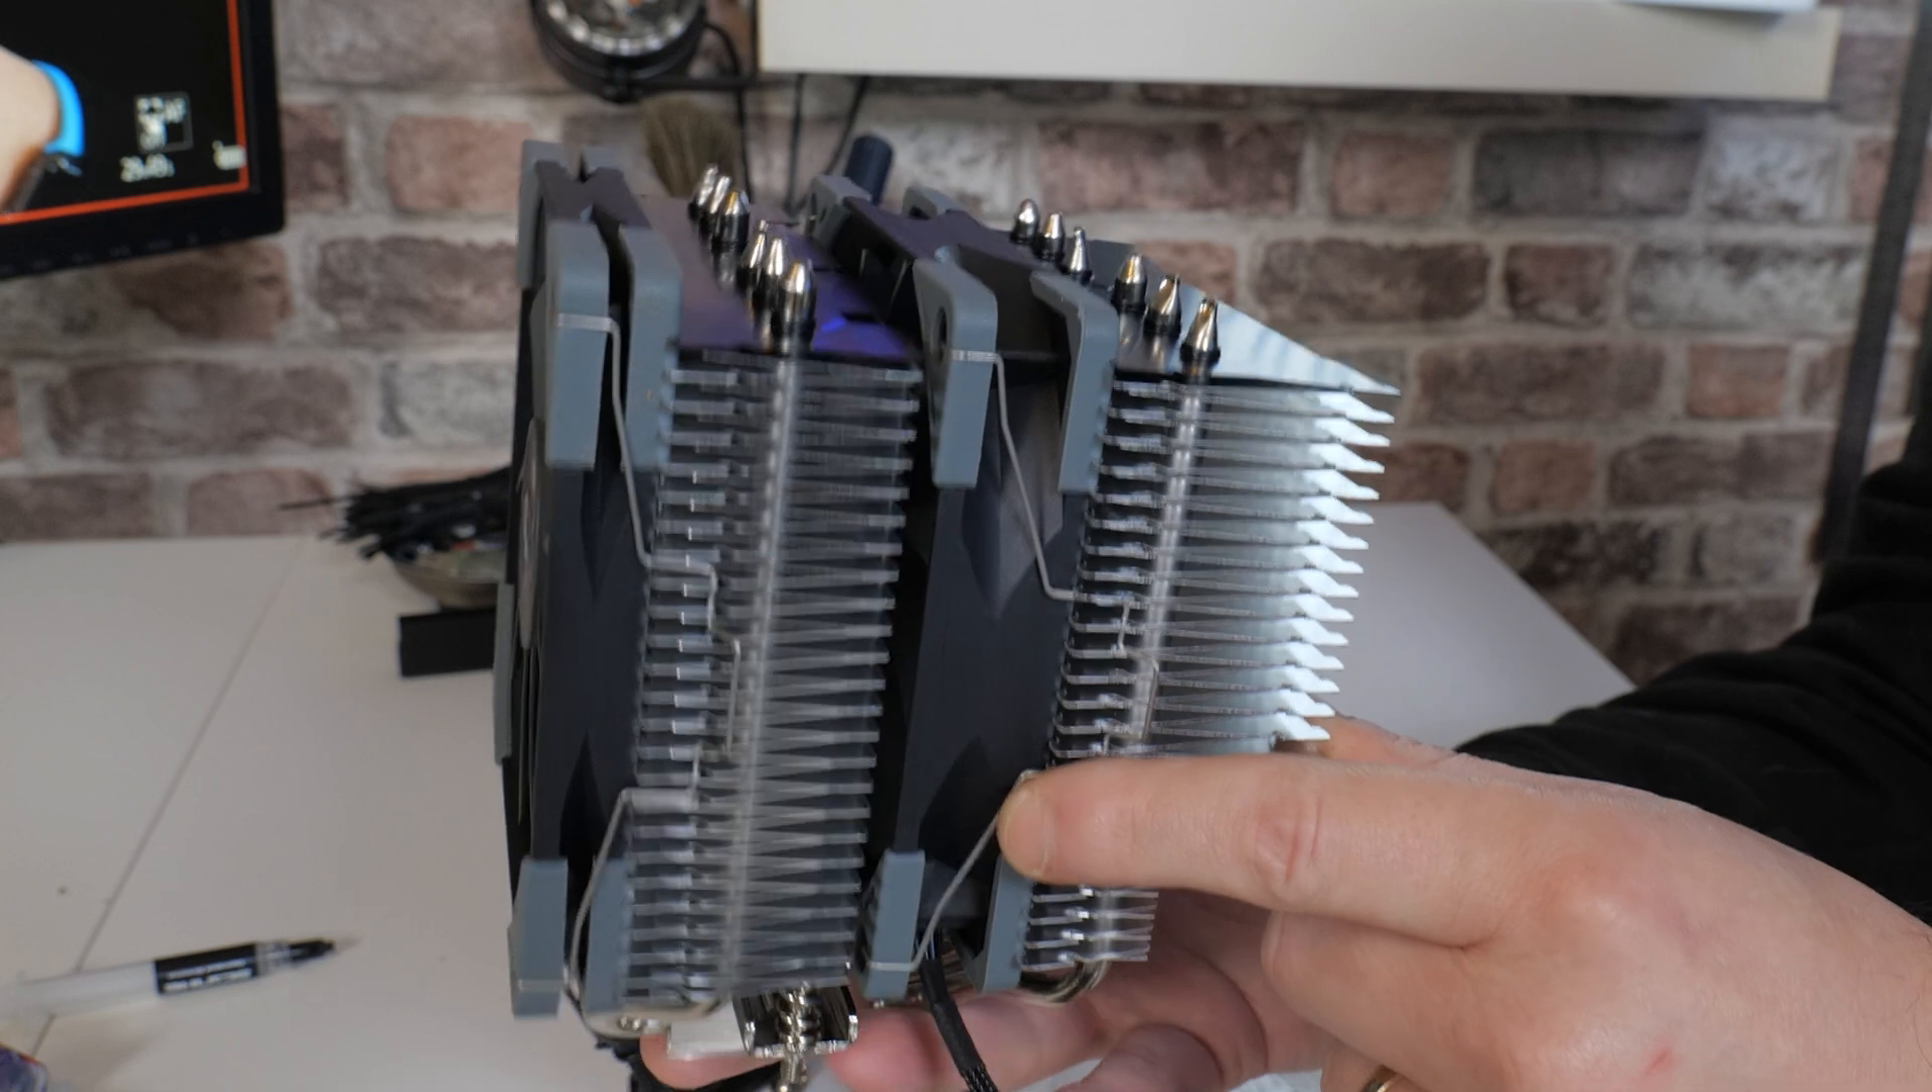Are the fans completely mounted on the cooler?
Yes.